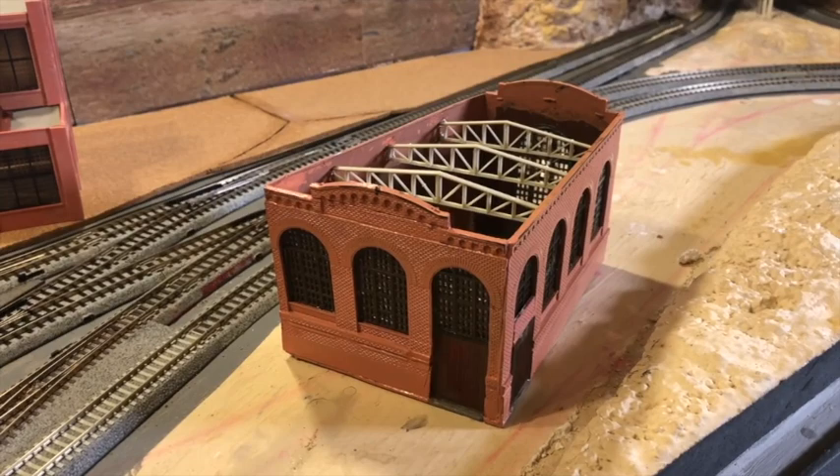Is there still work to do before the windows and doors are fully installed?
No.